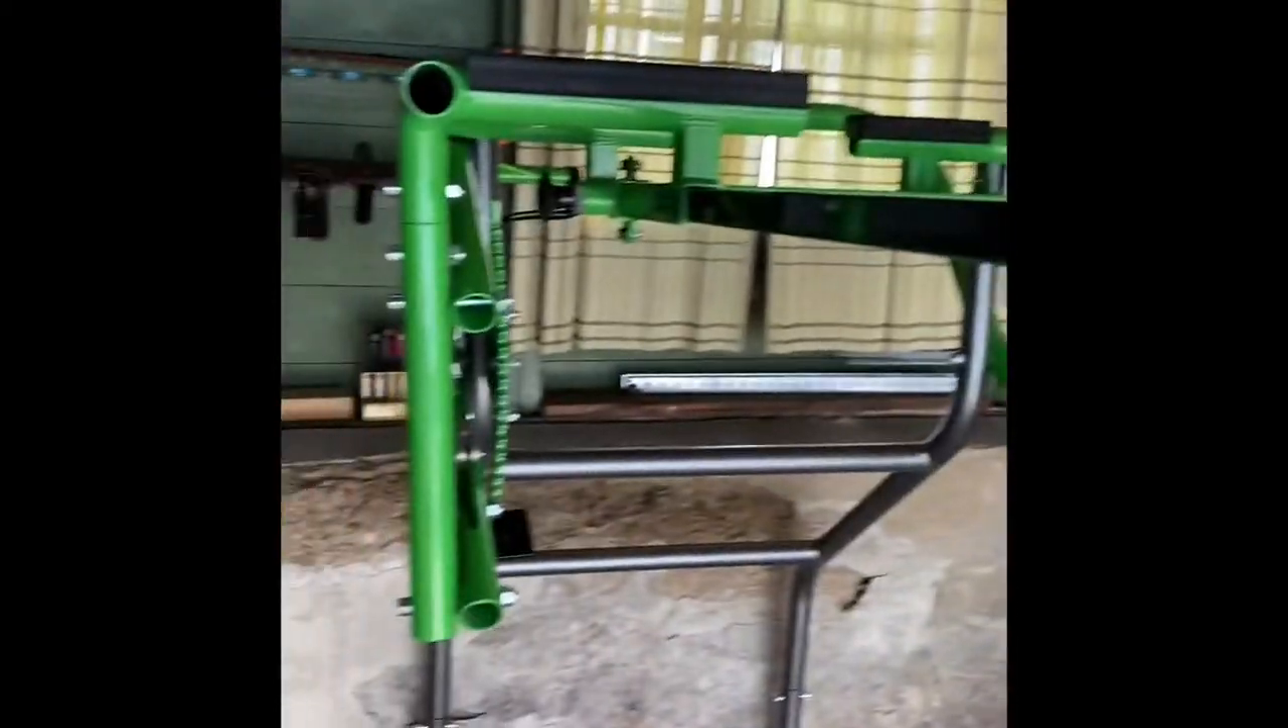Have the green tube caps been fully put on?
No.